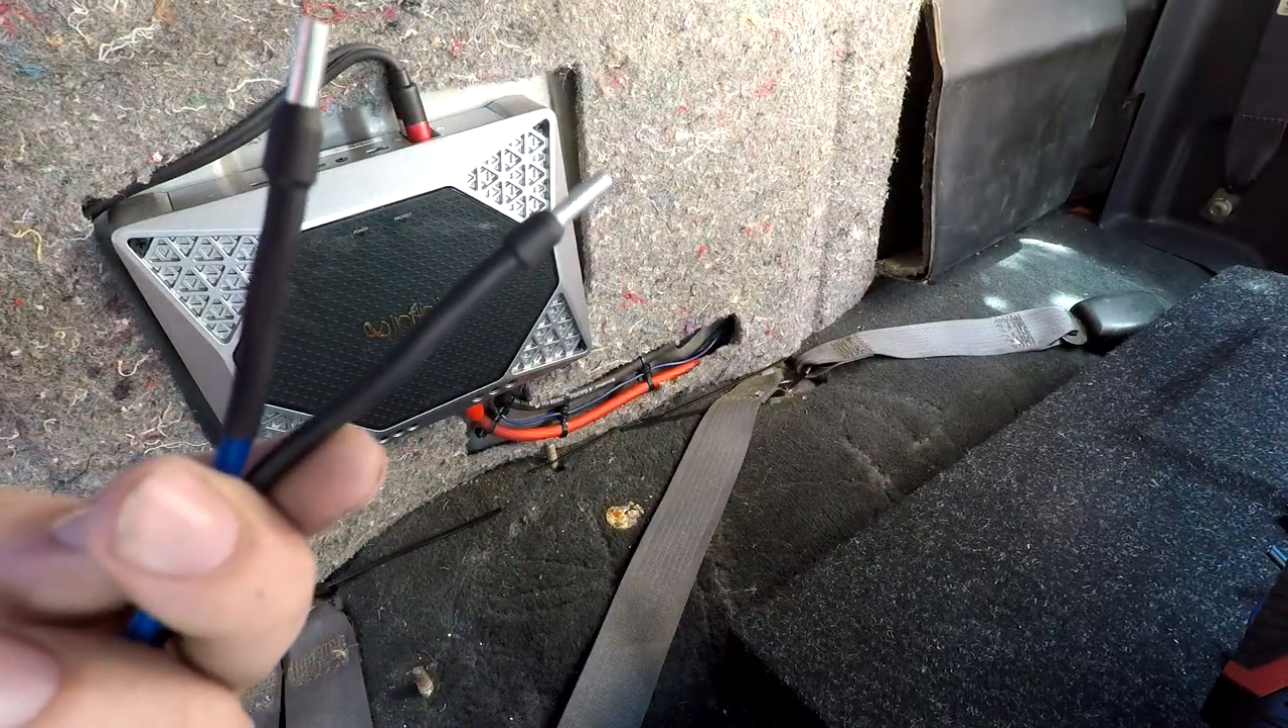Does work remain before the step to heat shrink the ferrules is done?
No.